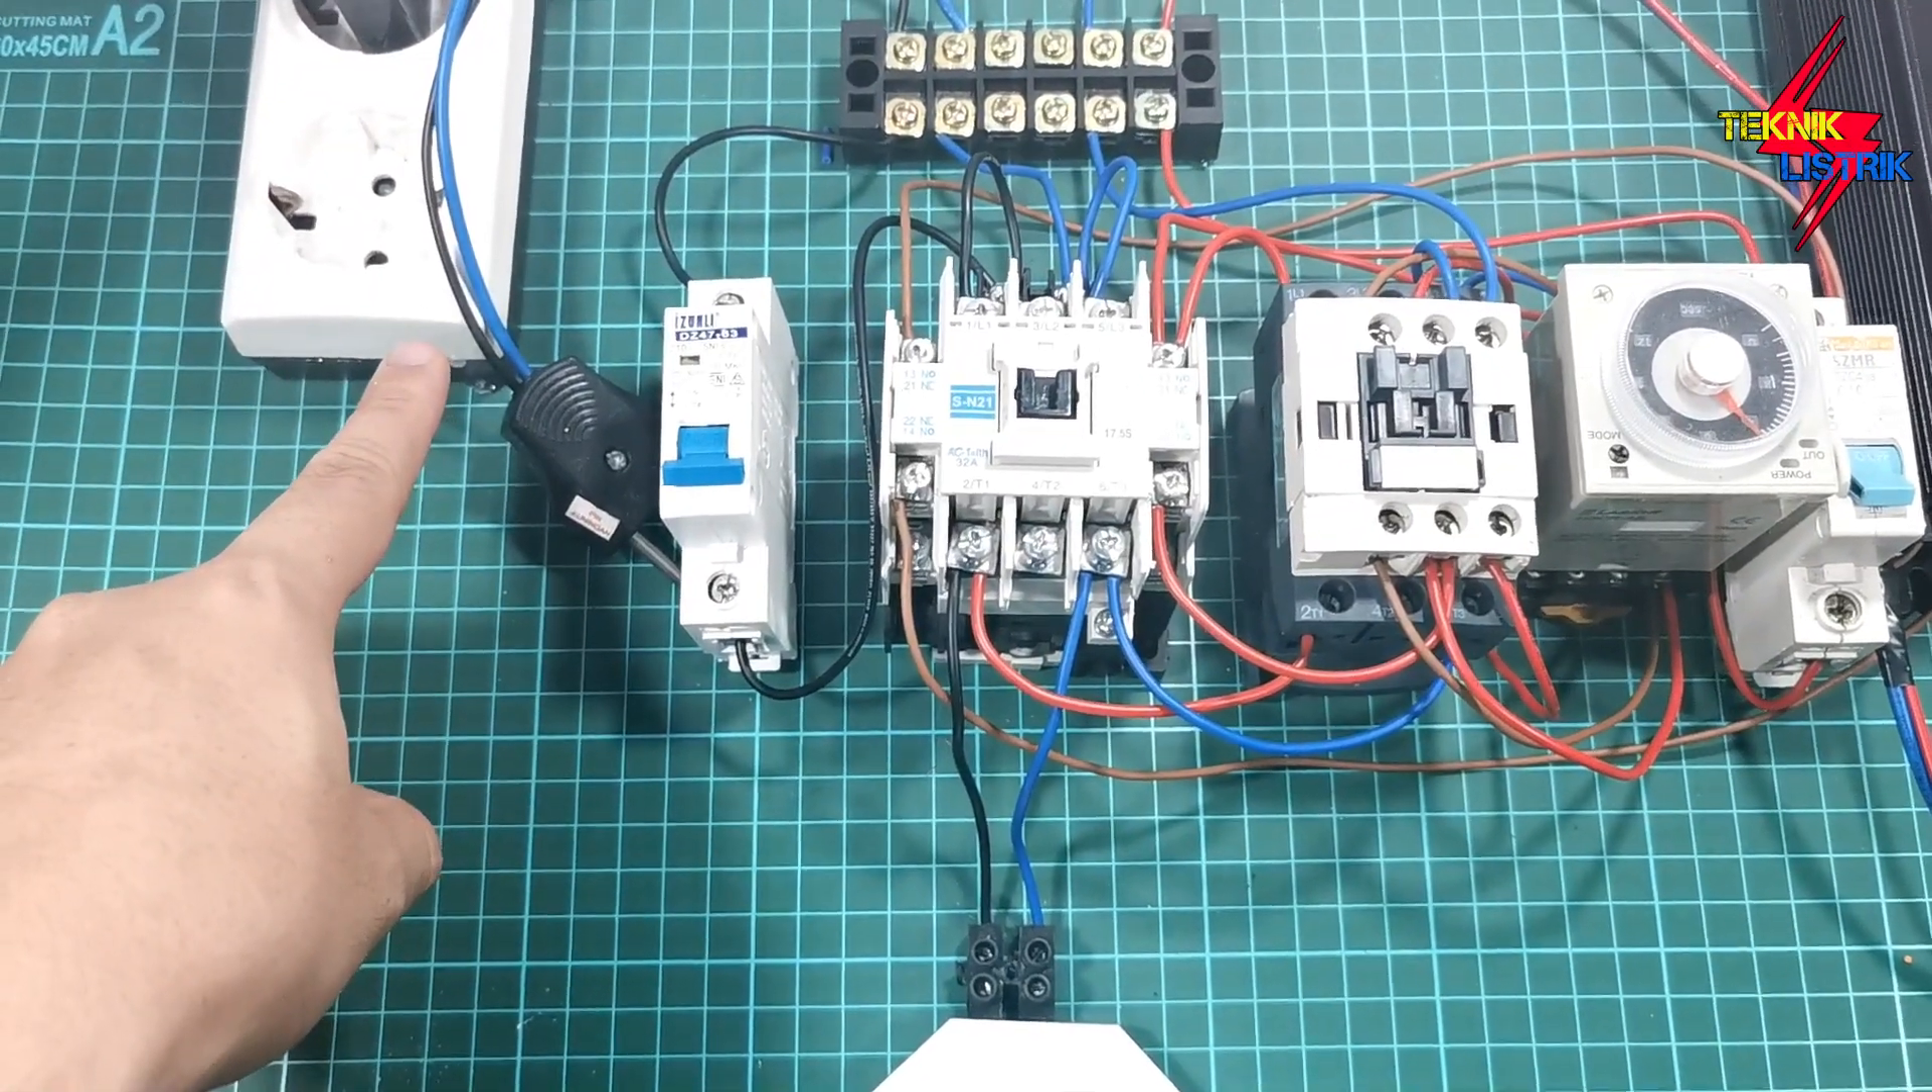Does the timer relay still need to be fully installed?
No.